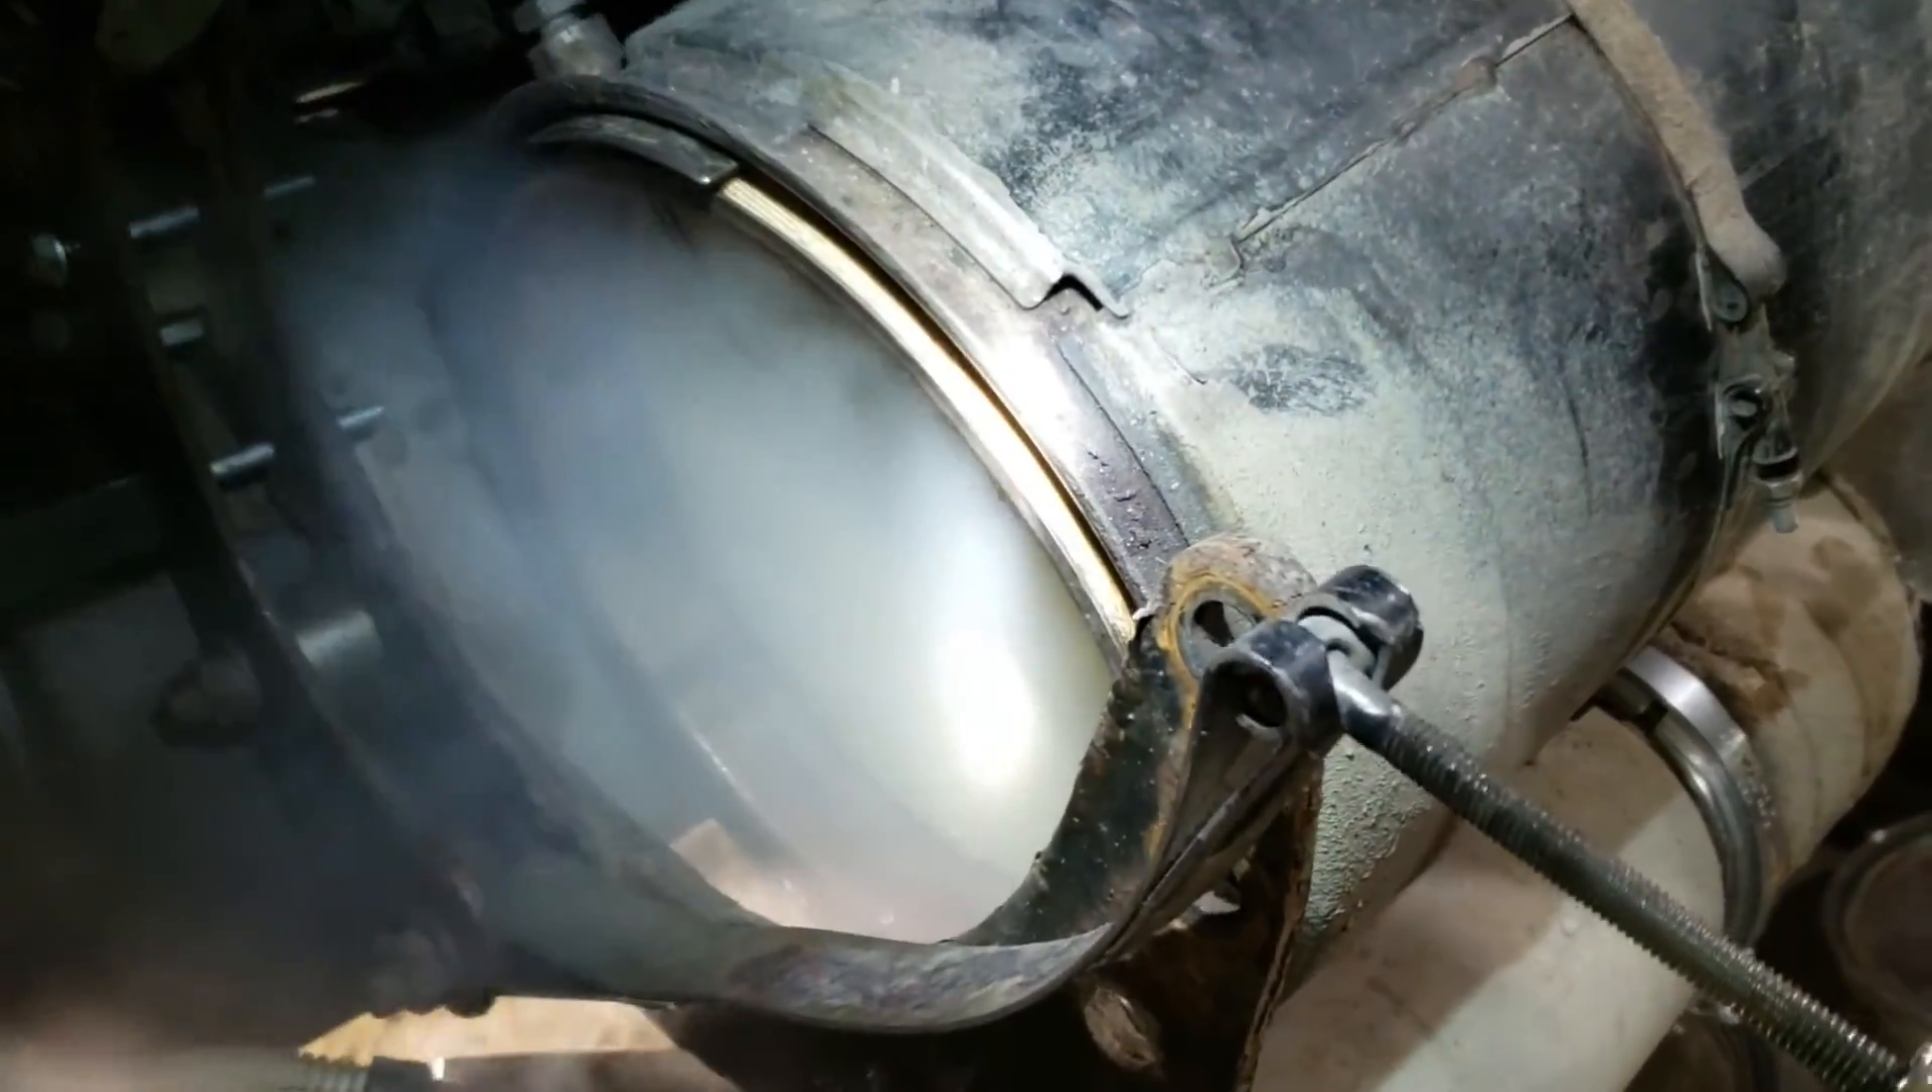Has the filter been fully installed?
No.